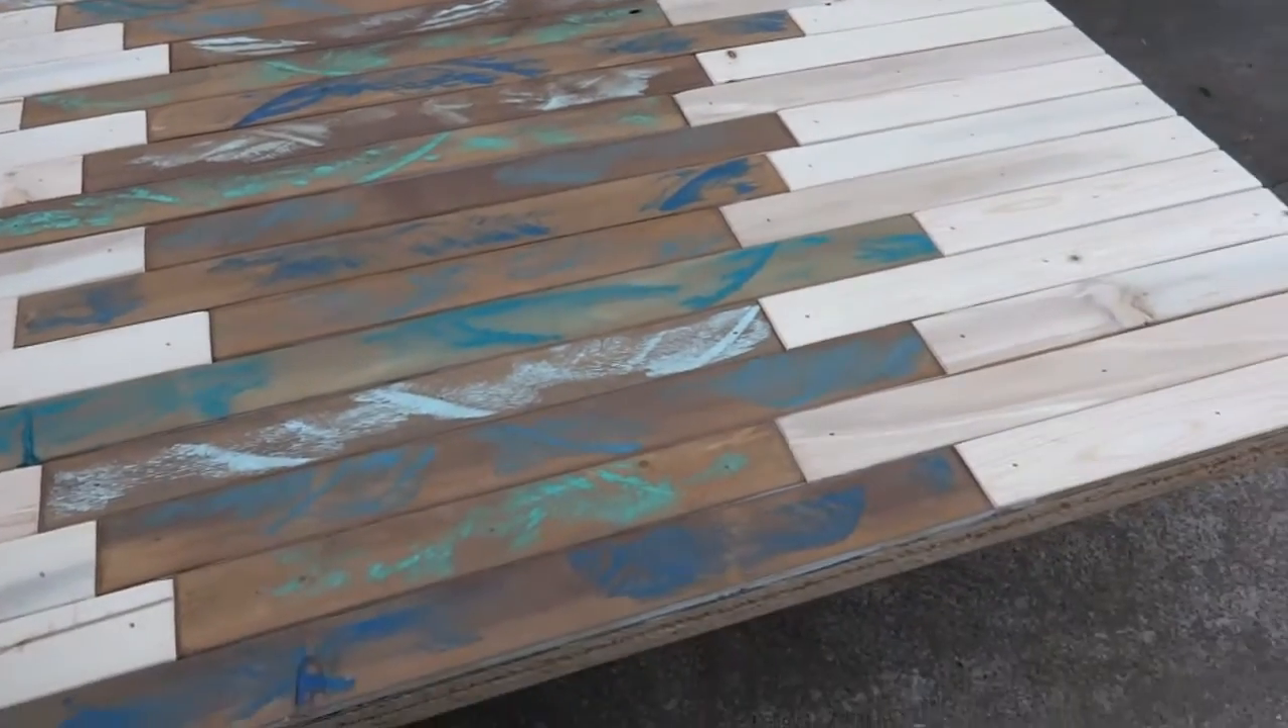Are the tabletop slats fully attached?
Yes.